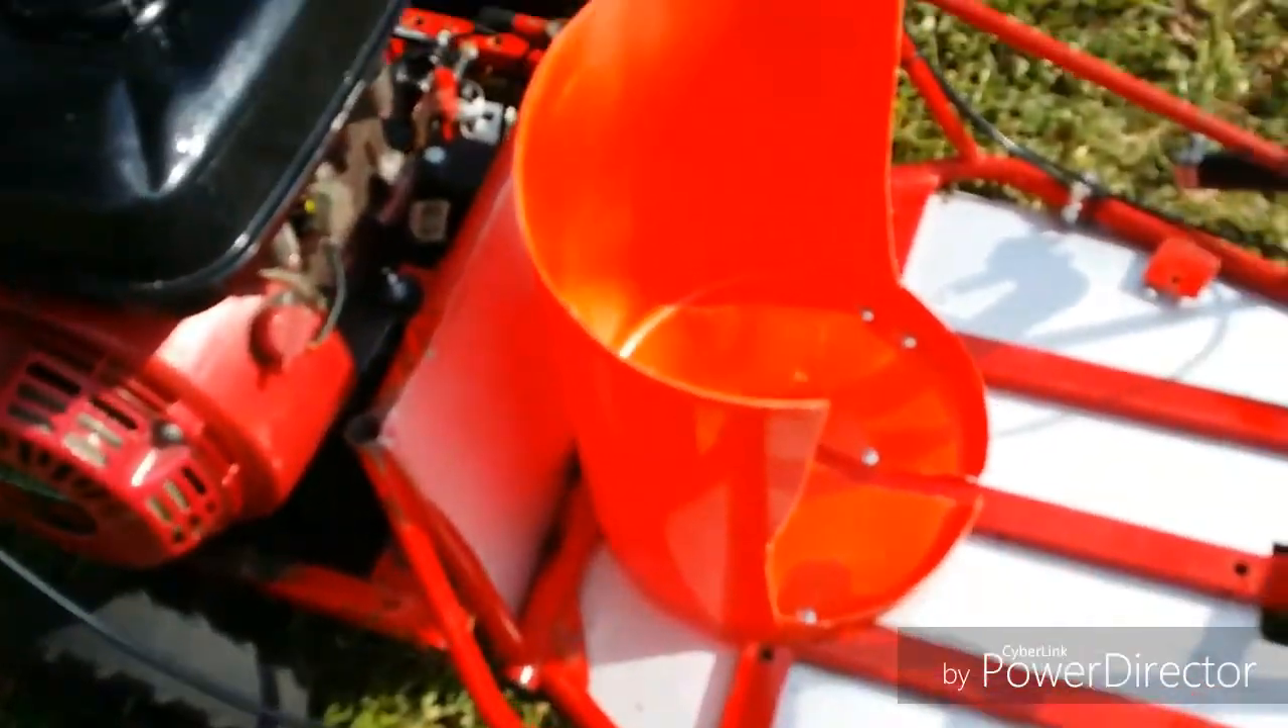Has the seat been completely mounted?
Yes.